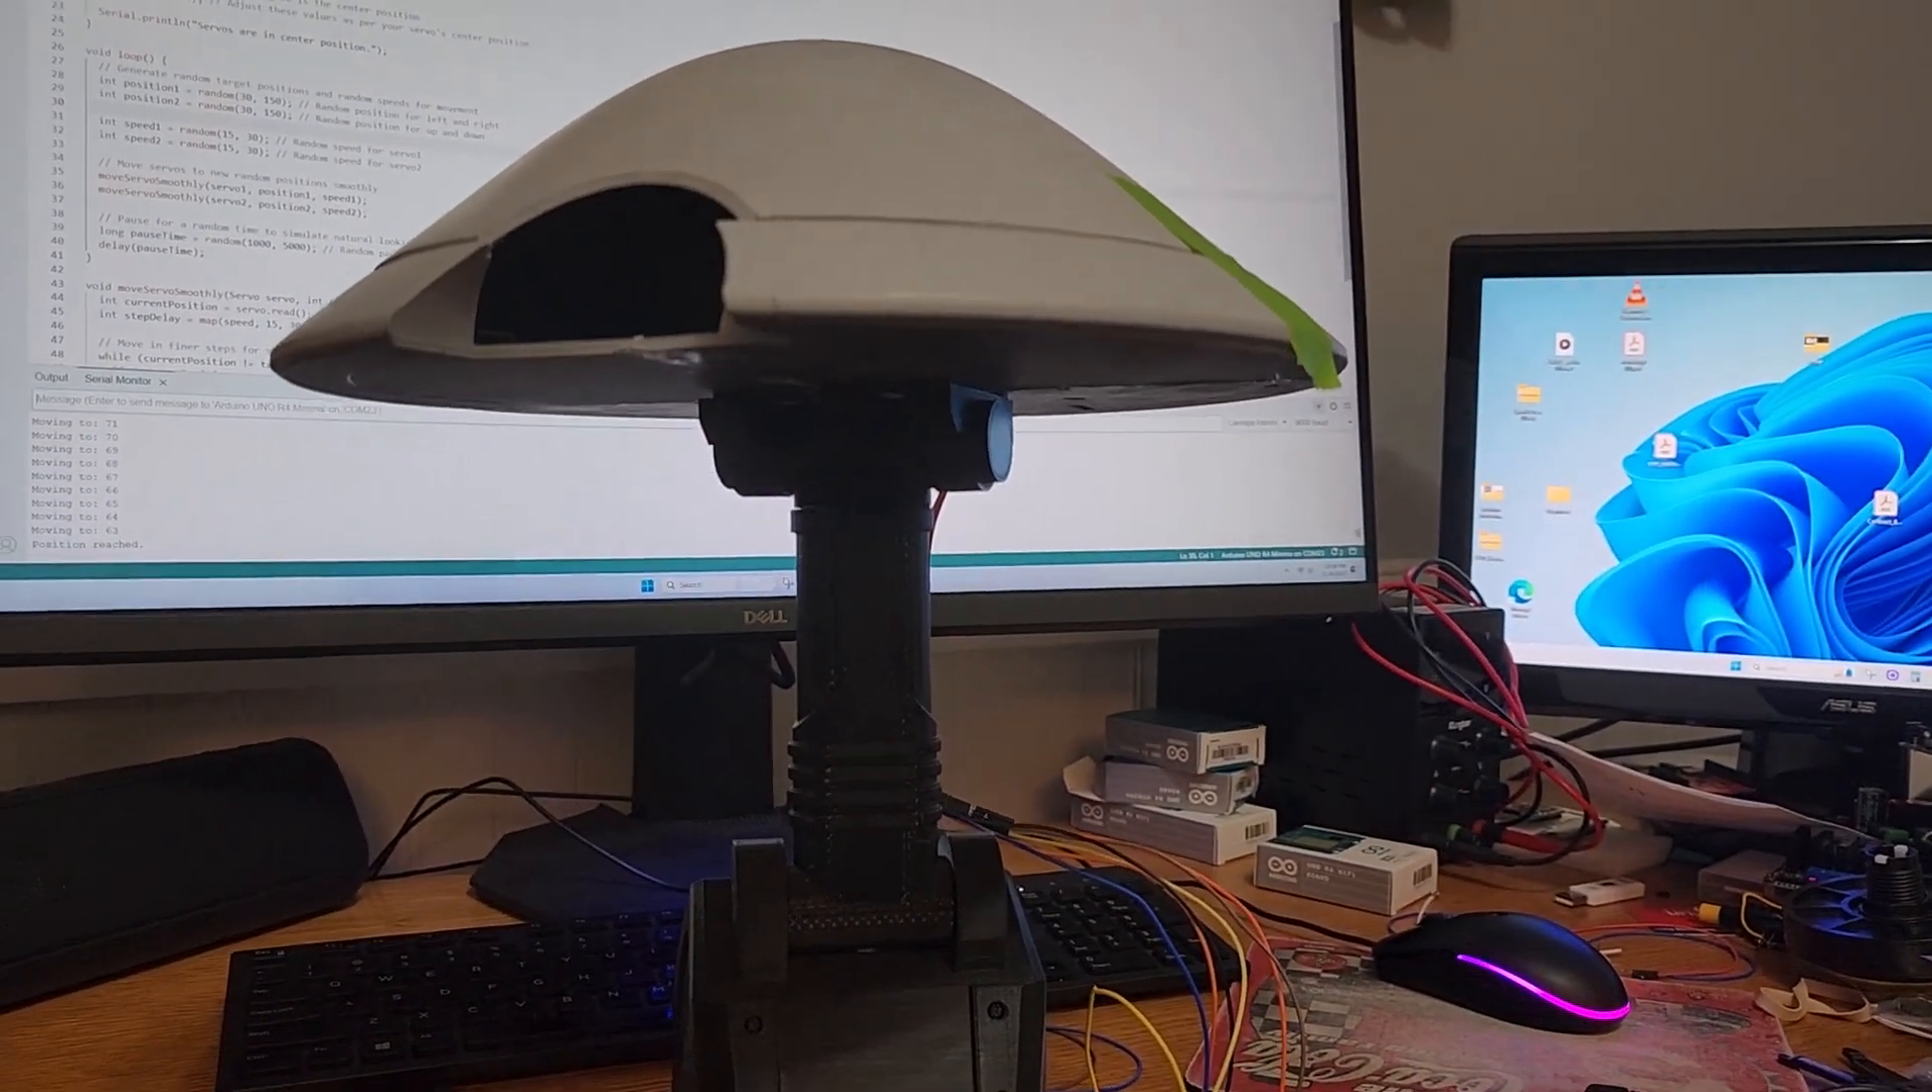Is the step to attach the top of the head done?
Yes.